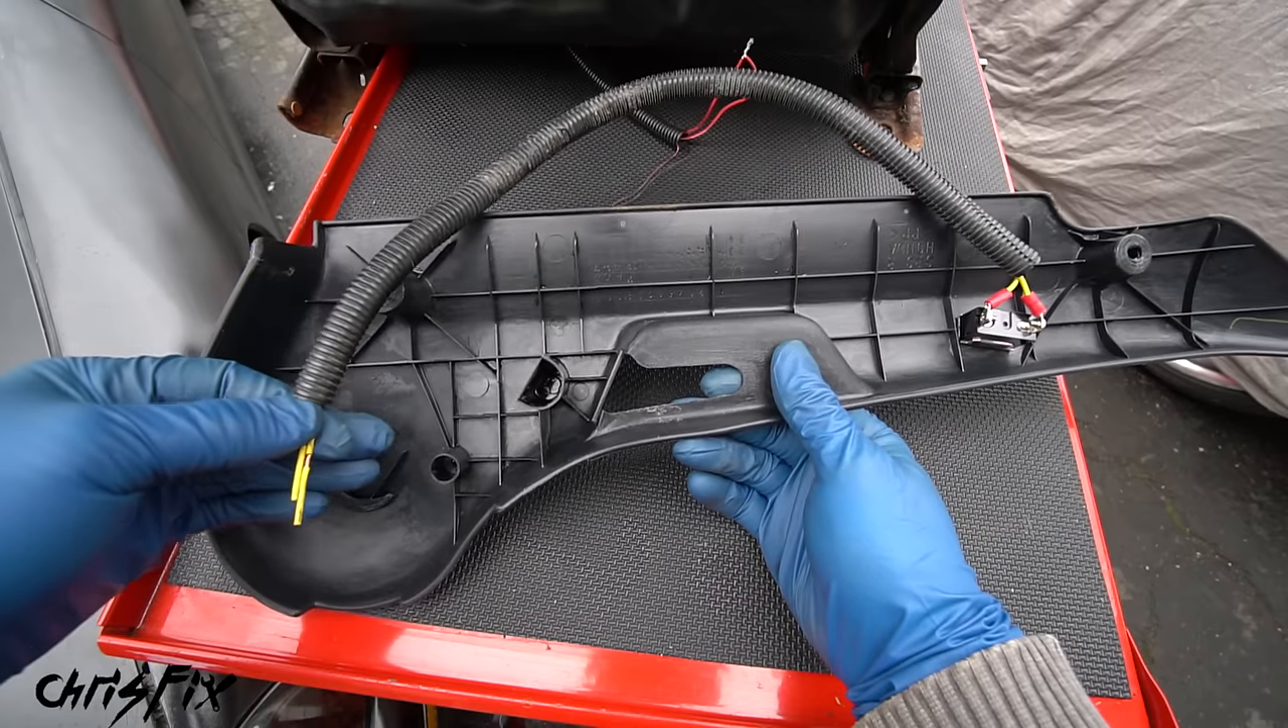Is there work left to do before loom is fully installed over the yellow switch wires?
No.